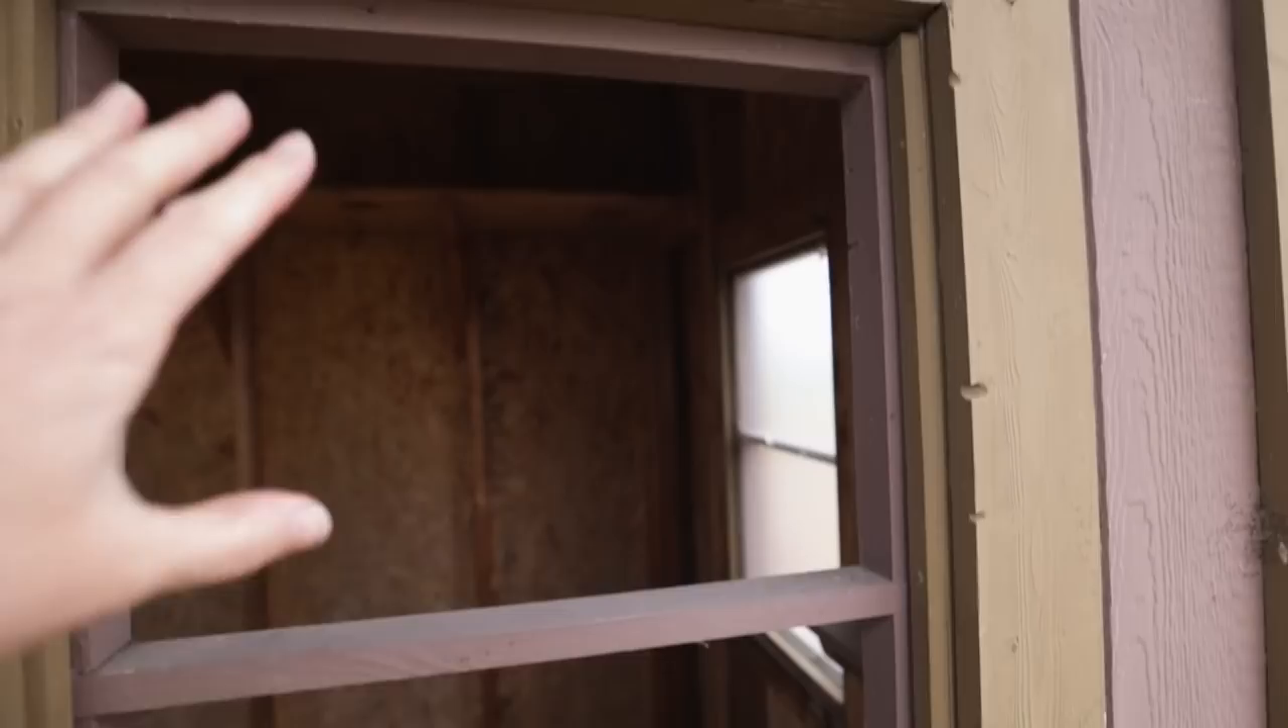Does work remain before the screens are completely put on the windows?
Yes.